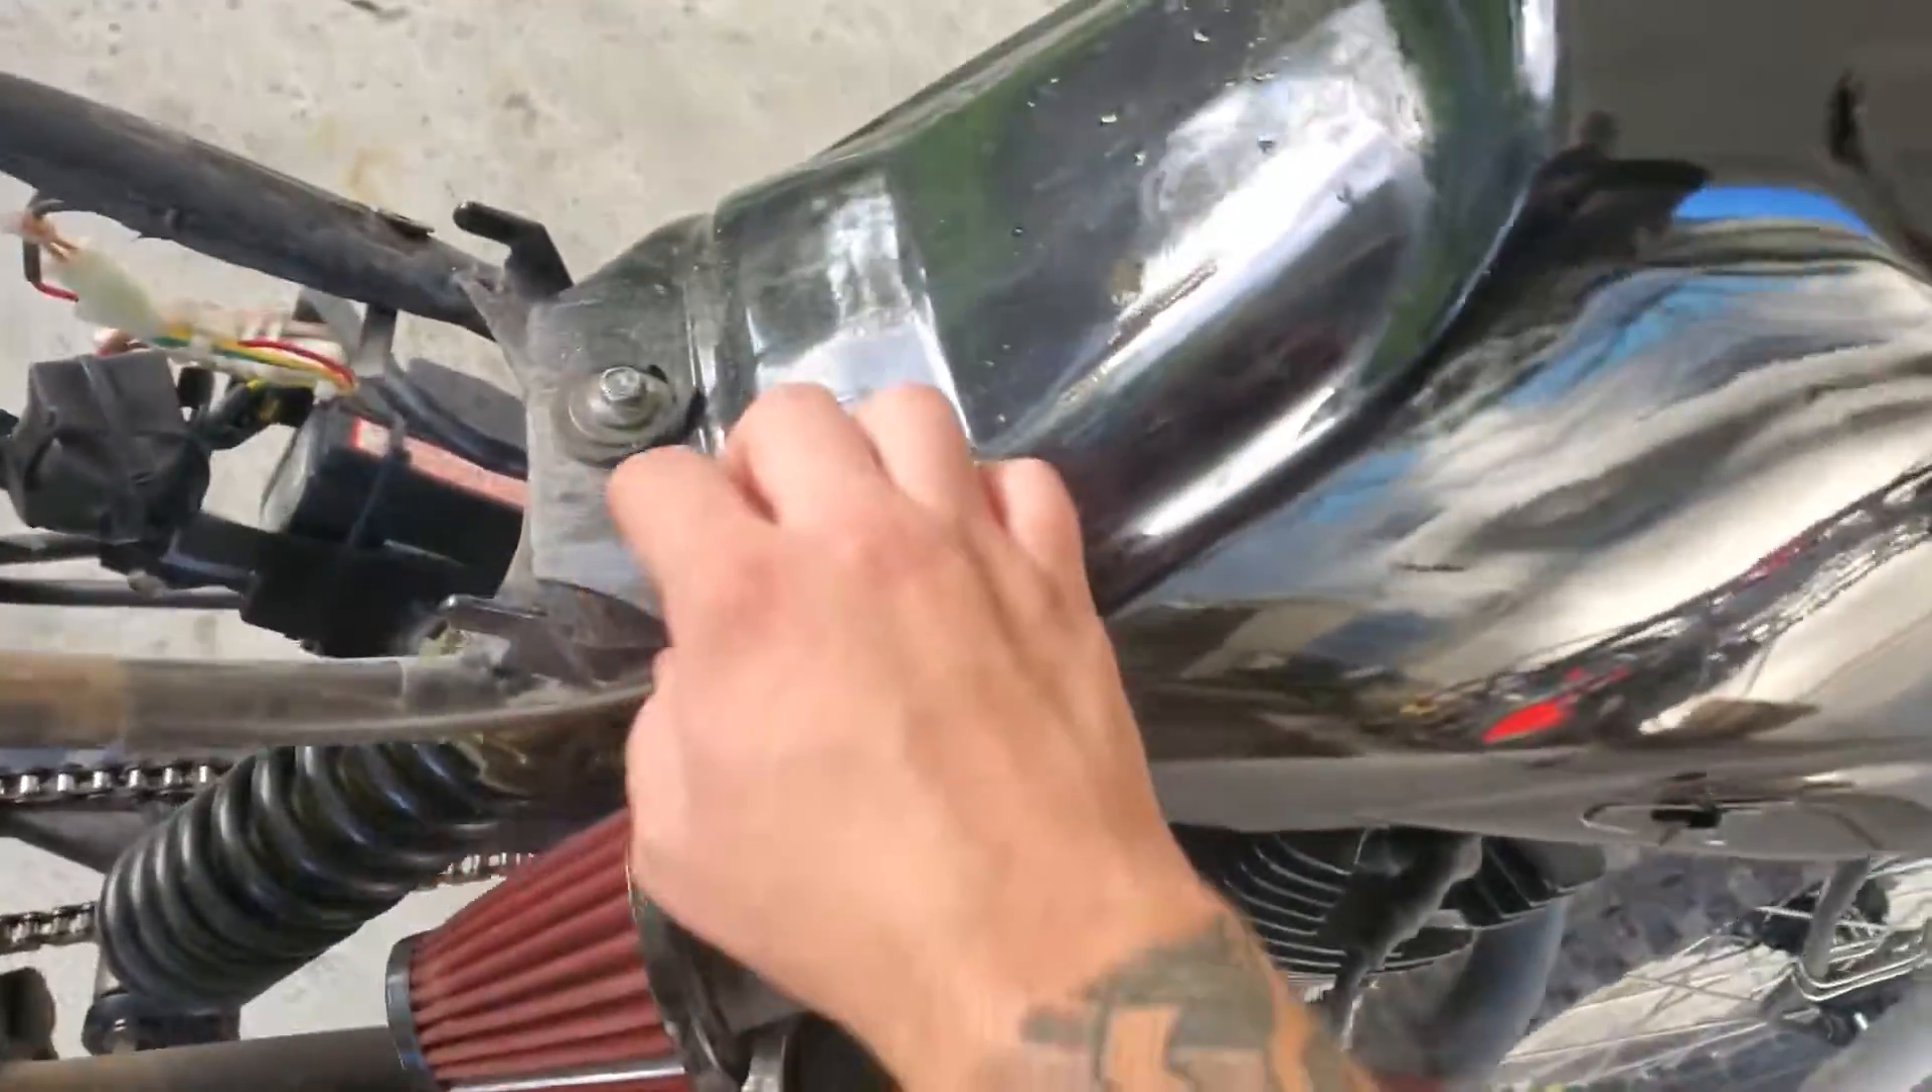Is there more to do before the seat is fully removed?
No.